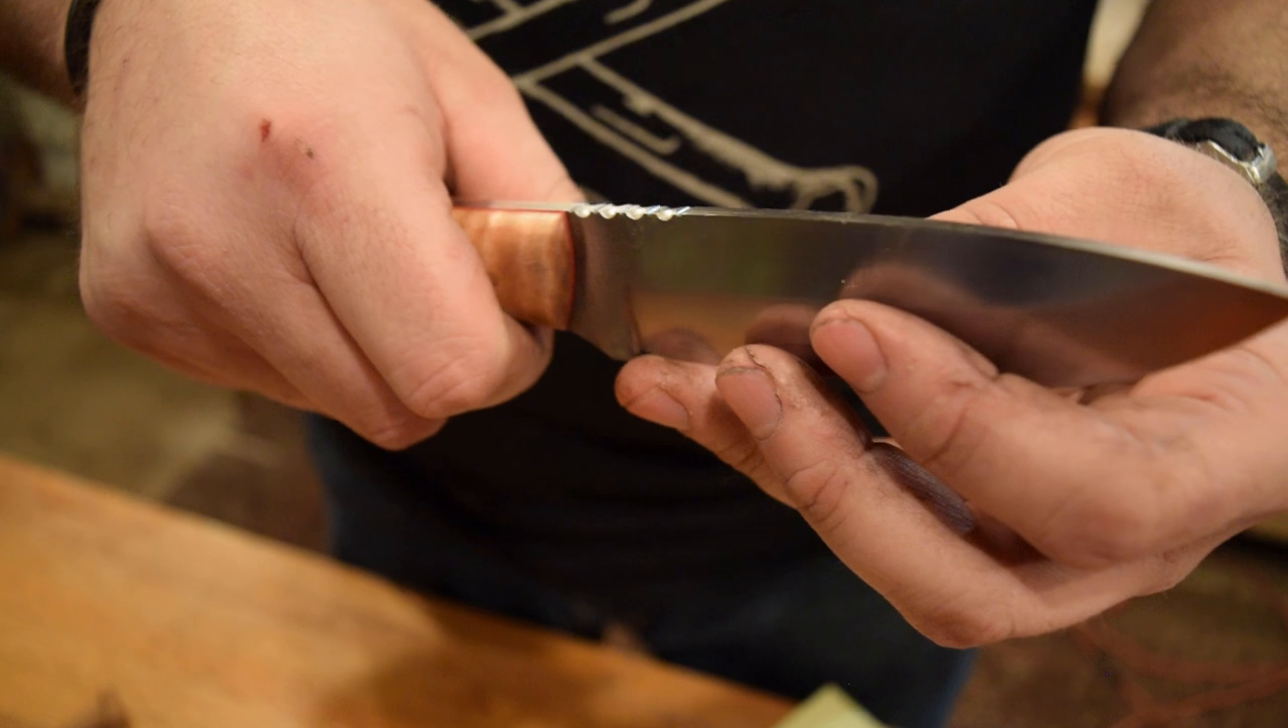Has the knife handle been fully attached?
Yes.